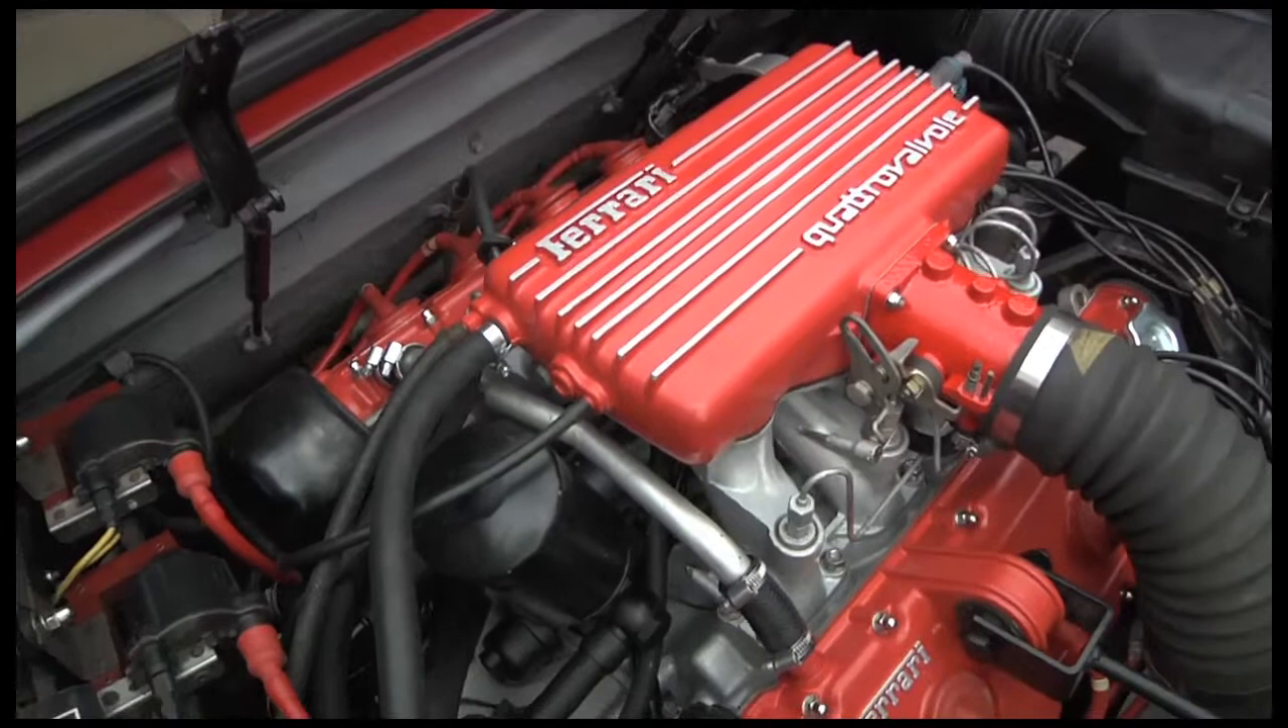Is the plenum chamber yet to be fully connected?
No.